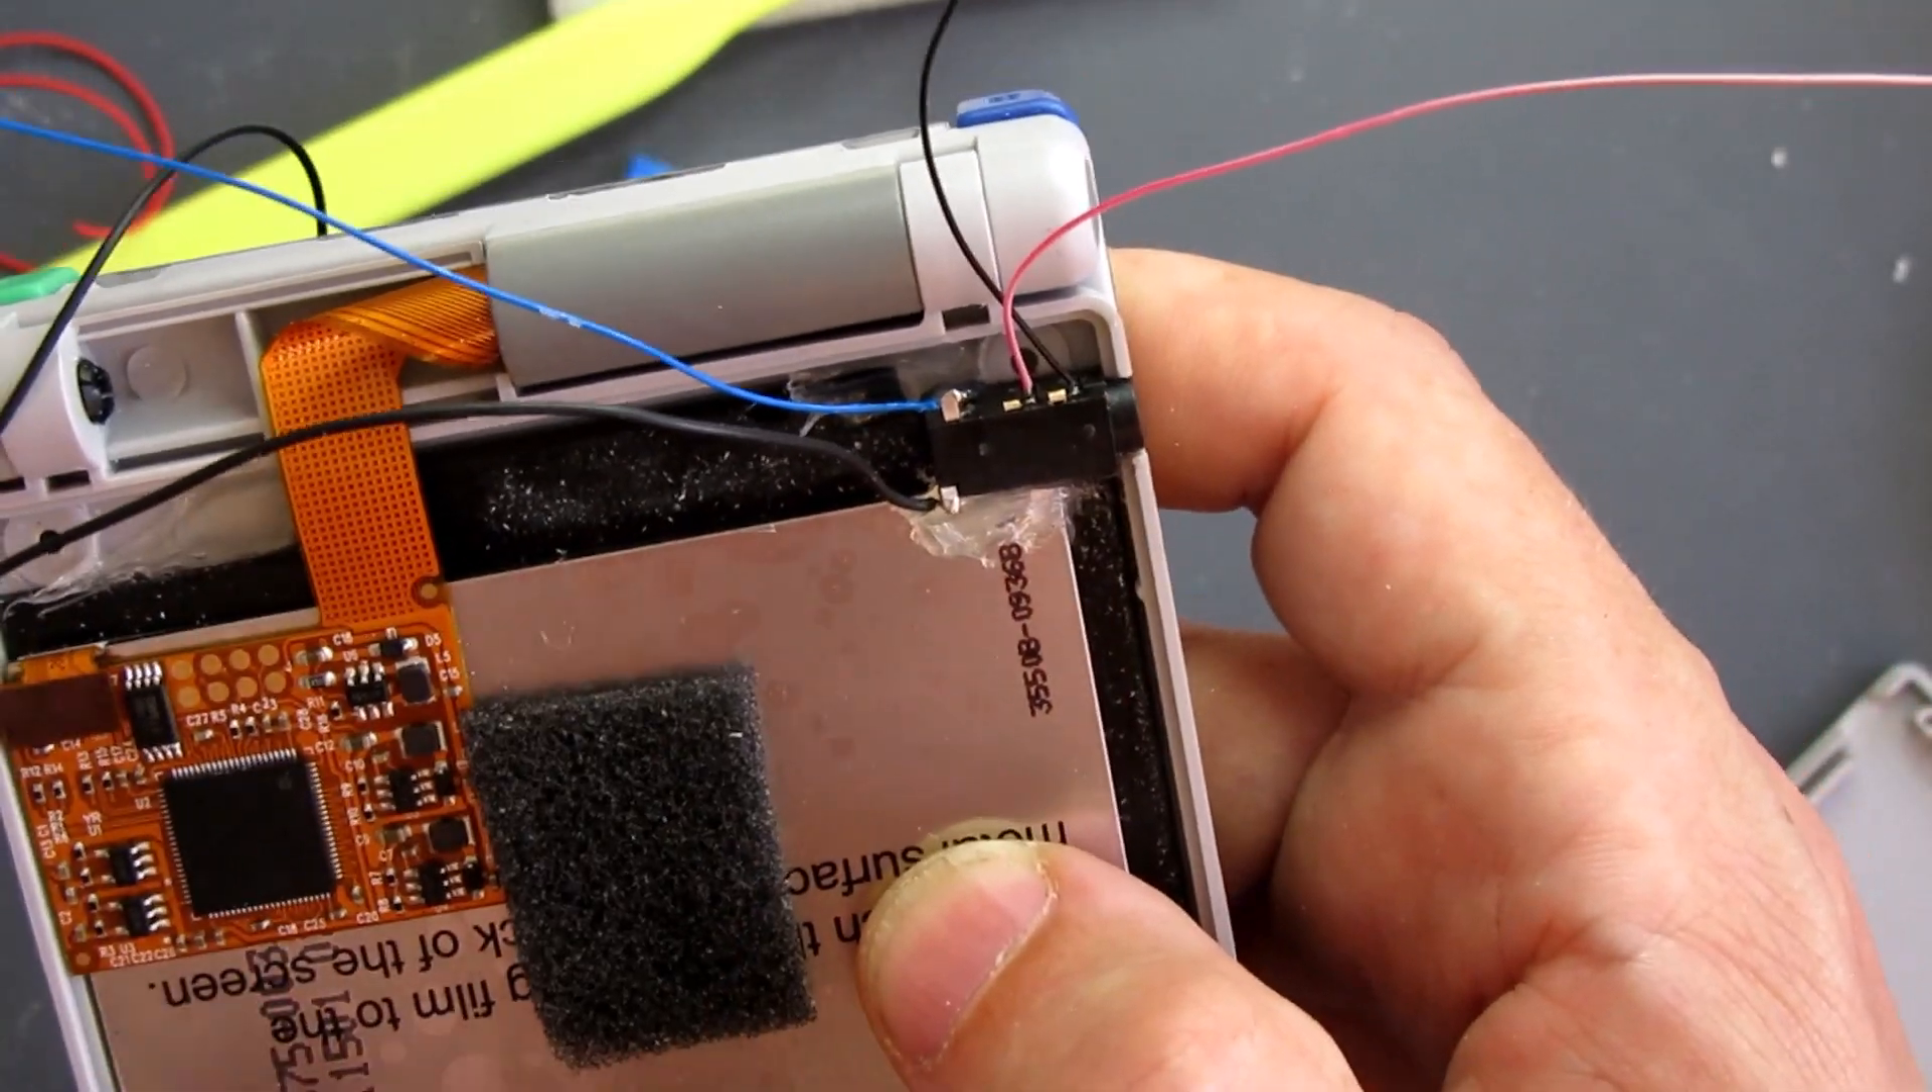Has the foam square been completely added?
Yes.